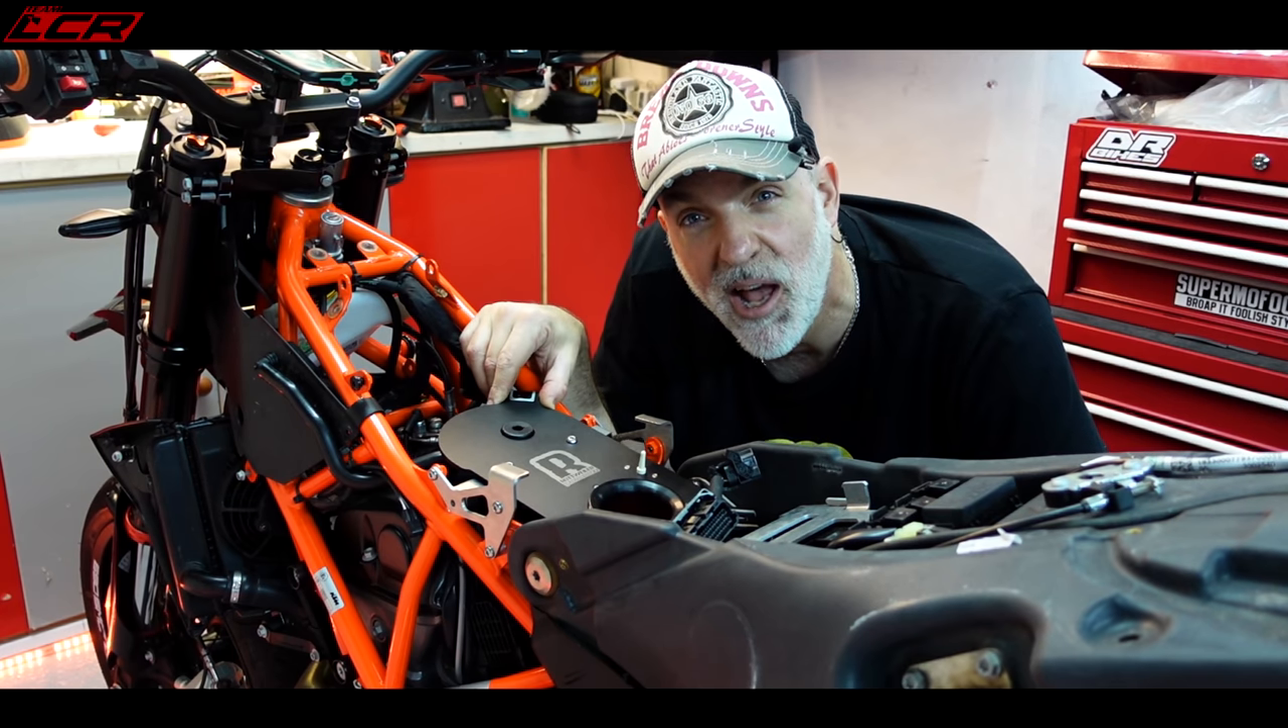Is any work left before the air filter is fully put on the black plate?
Yes.